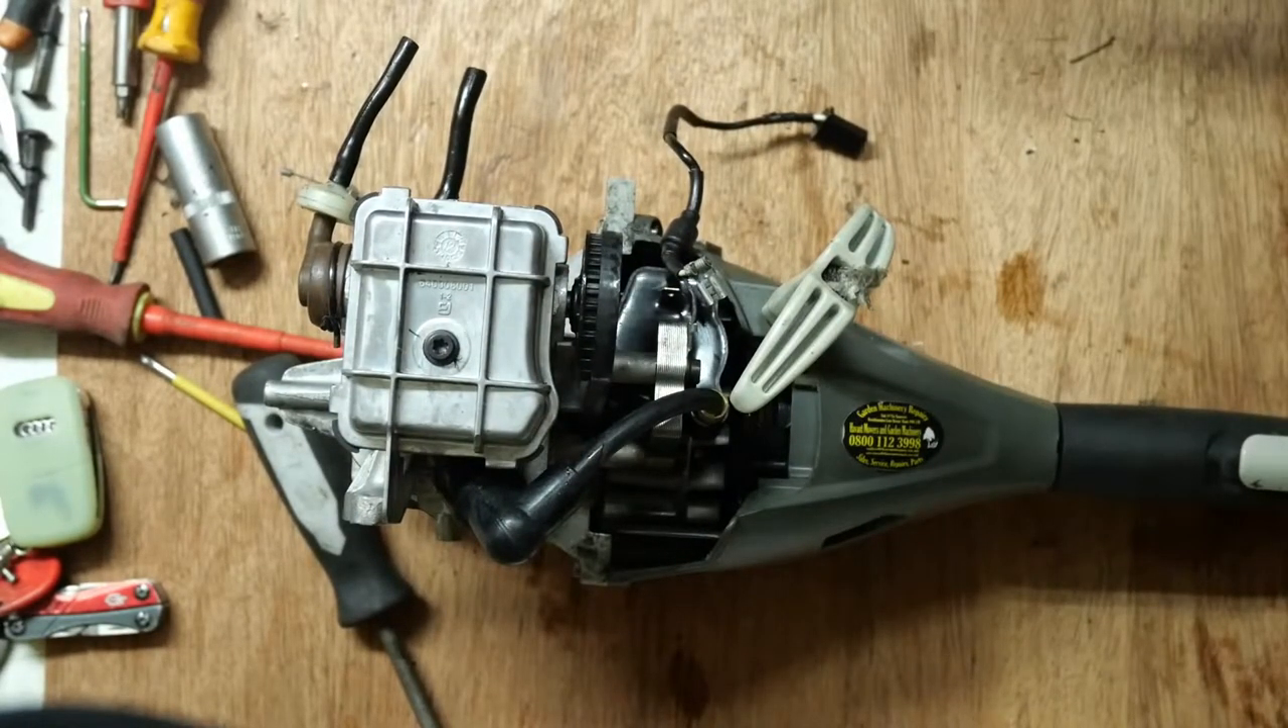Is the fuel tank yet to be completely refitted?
Yes.